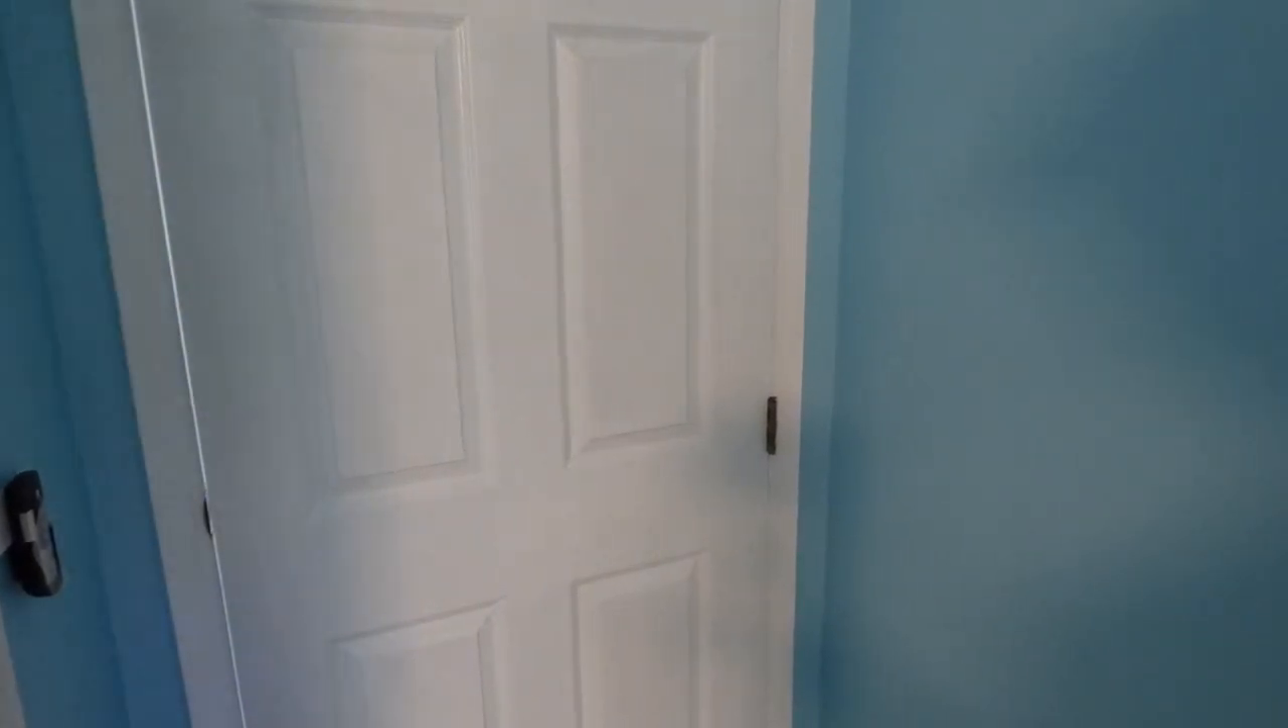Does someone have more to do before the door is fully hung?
No.